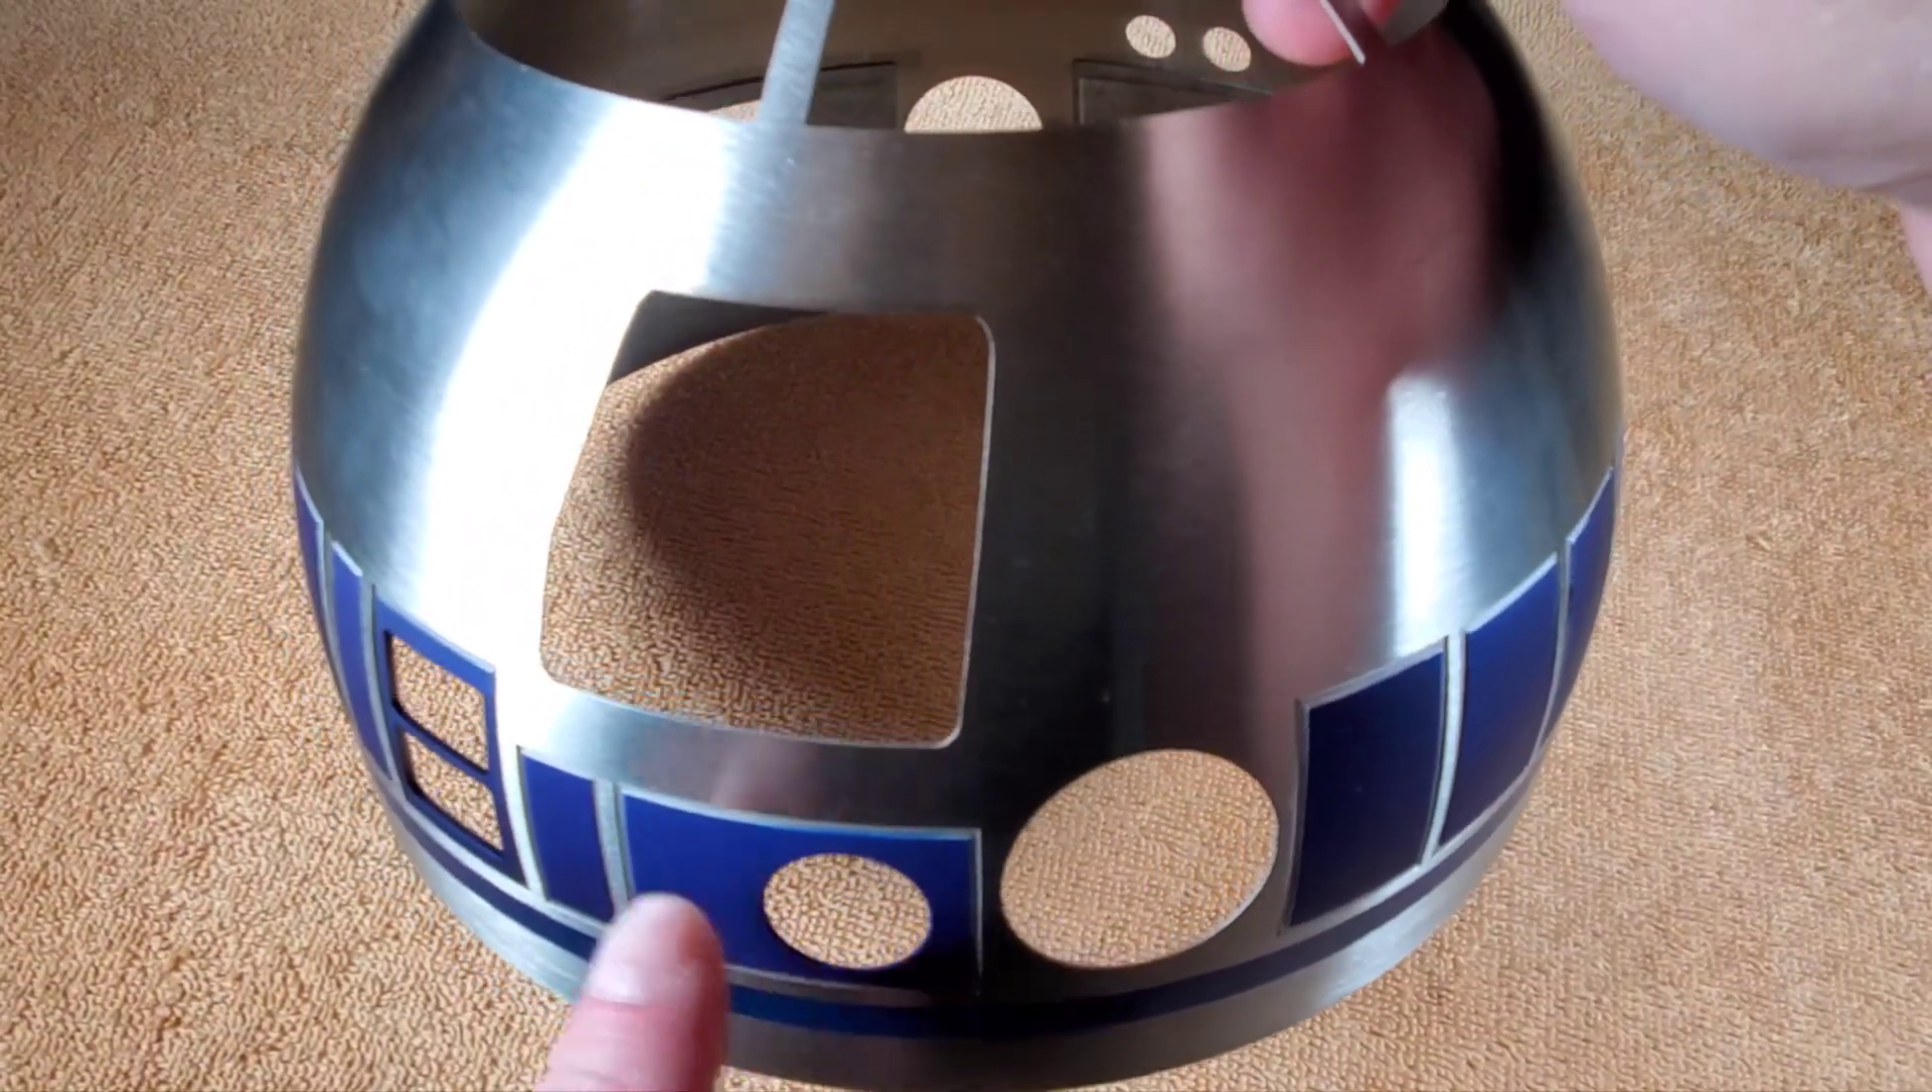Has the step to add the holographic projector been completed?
No.